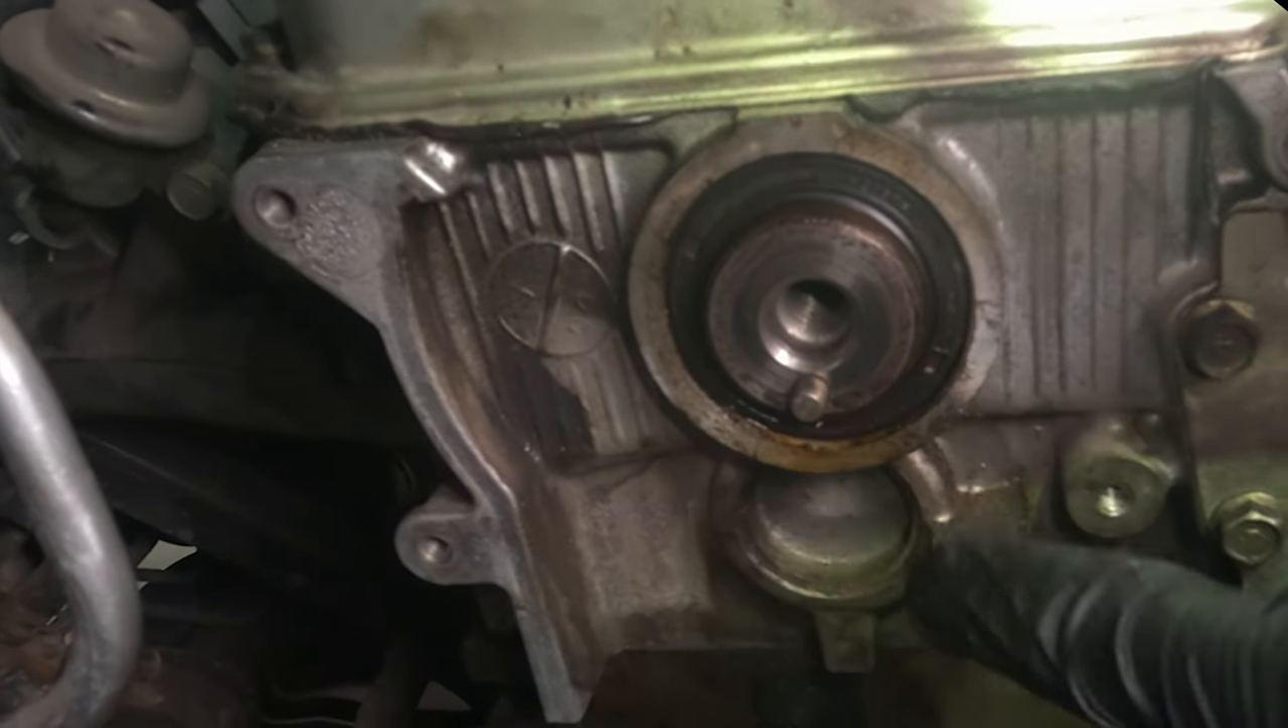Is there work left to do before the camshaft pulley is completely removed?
No.